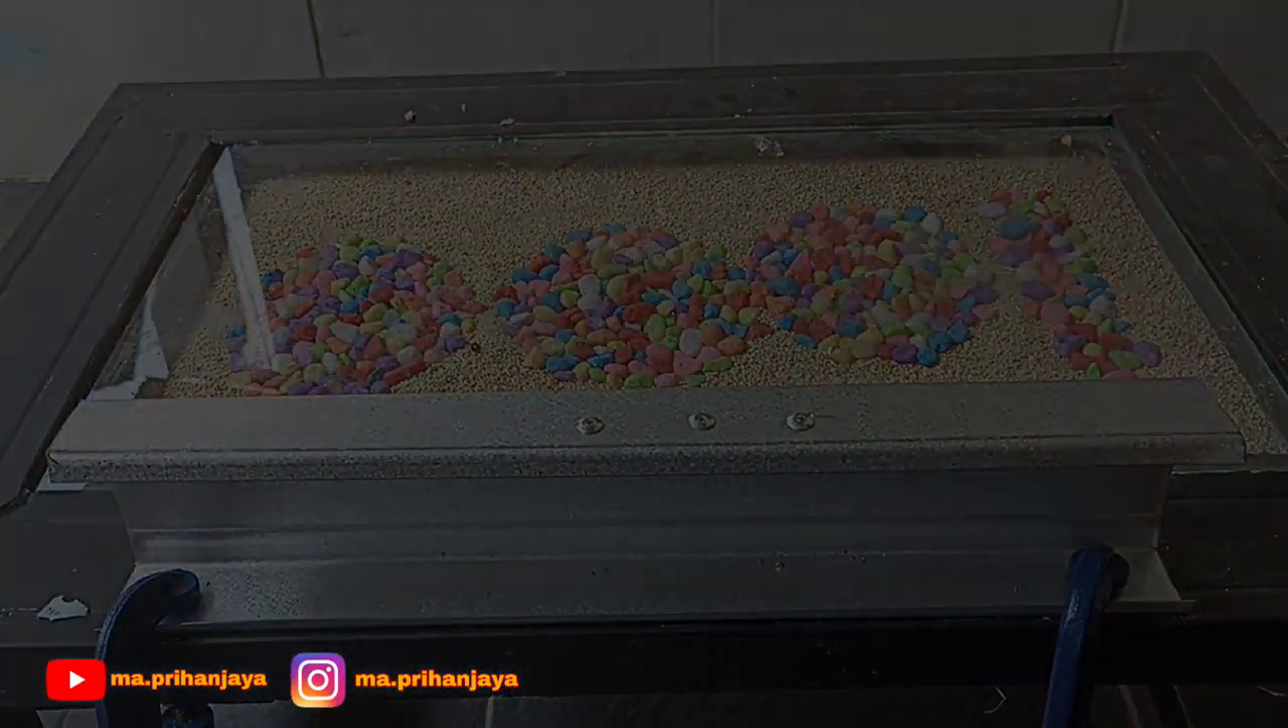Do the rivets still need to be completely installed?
No.